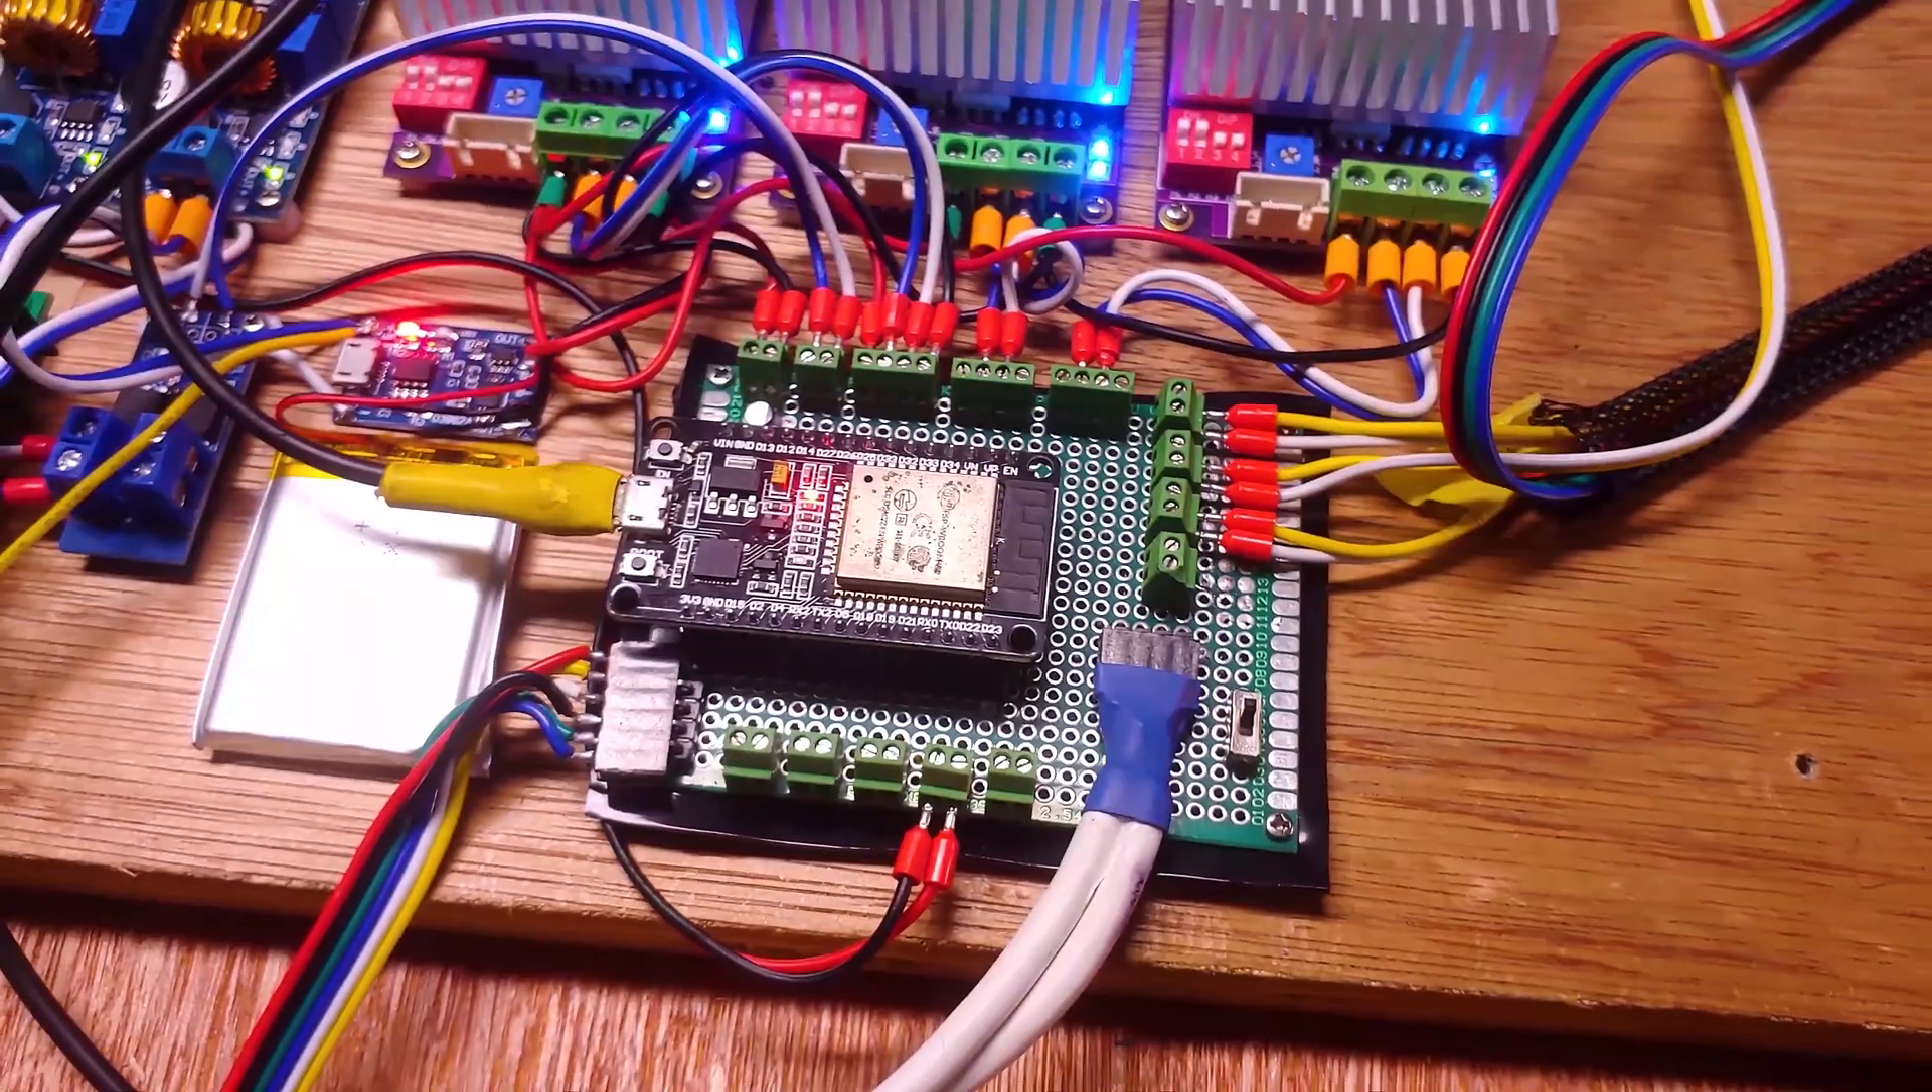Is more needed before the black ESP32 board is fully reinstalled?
No.